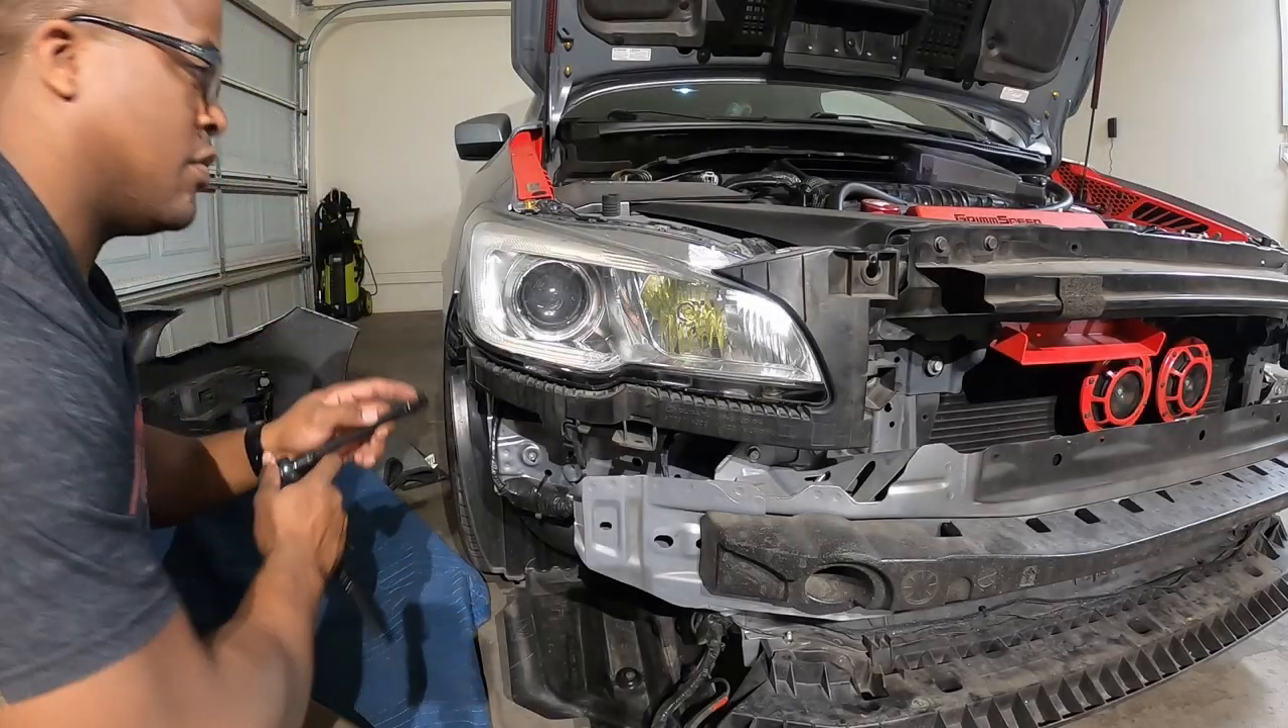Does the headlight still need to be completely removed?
Yes.